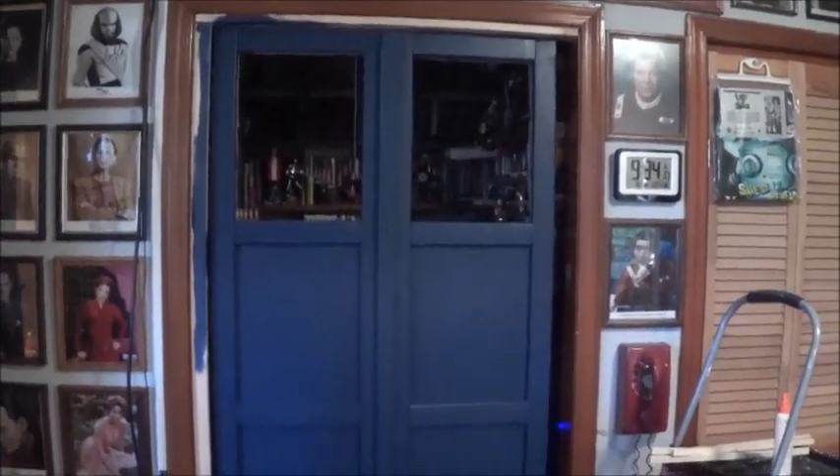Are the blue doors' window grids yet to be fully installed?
Yes.